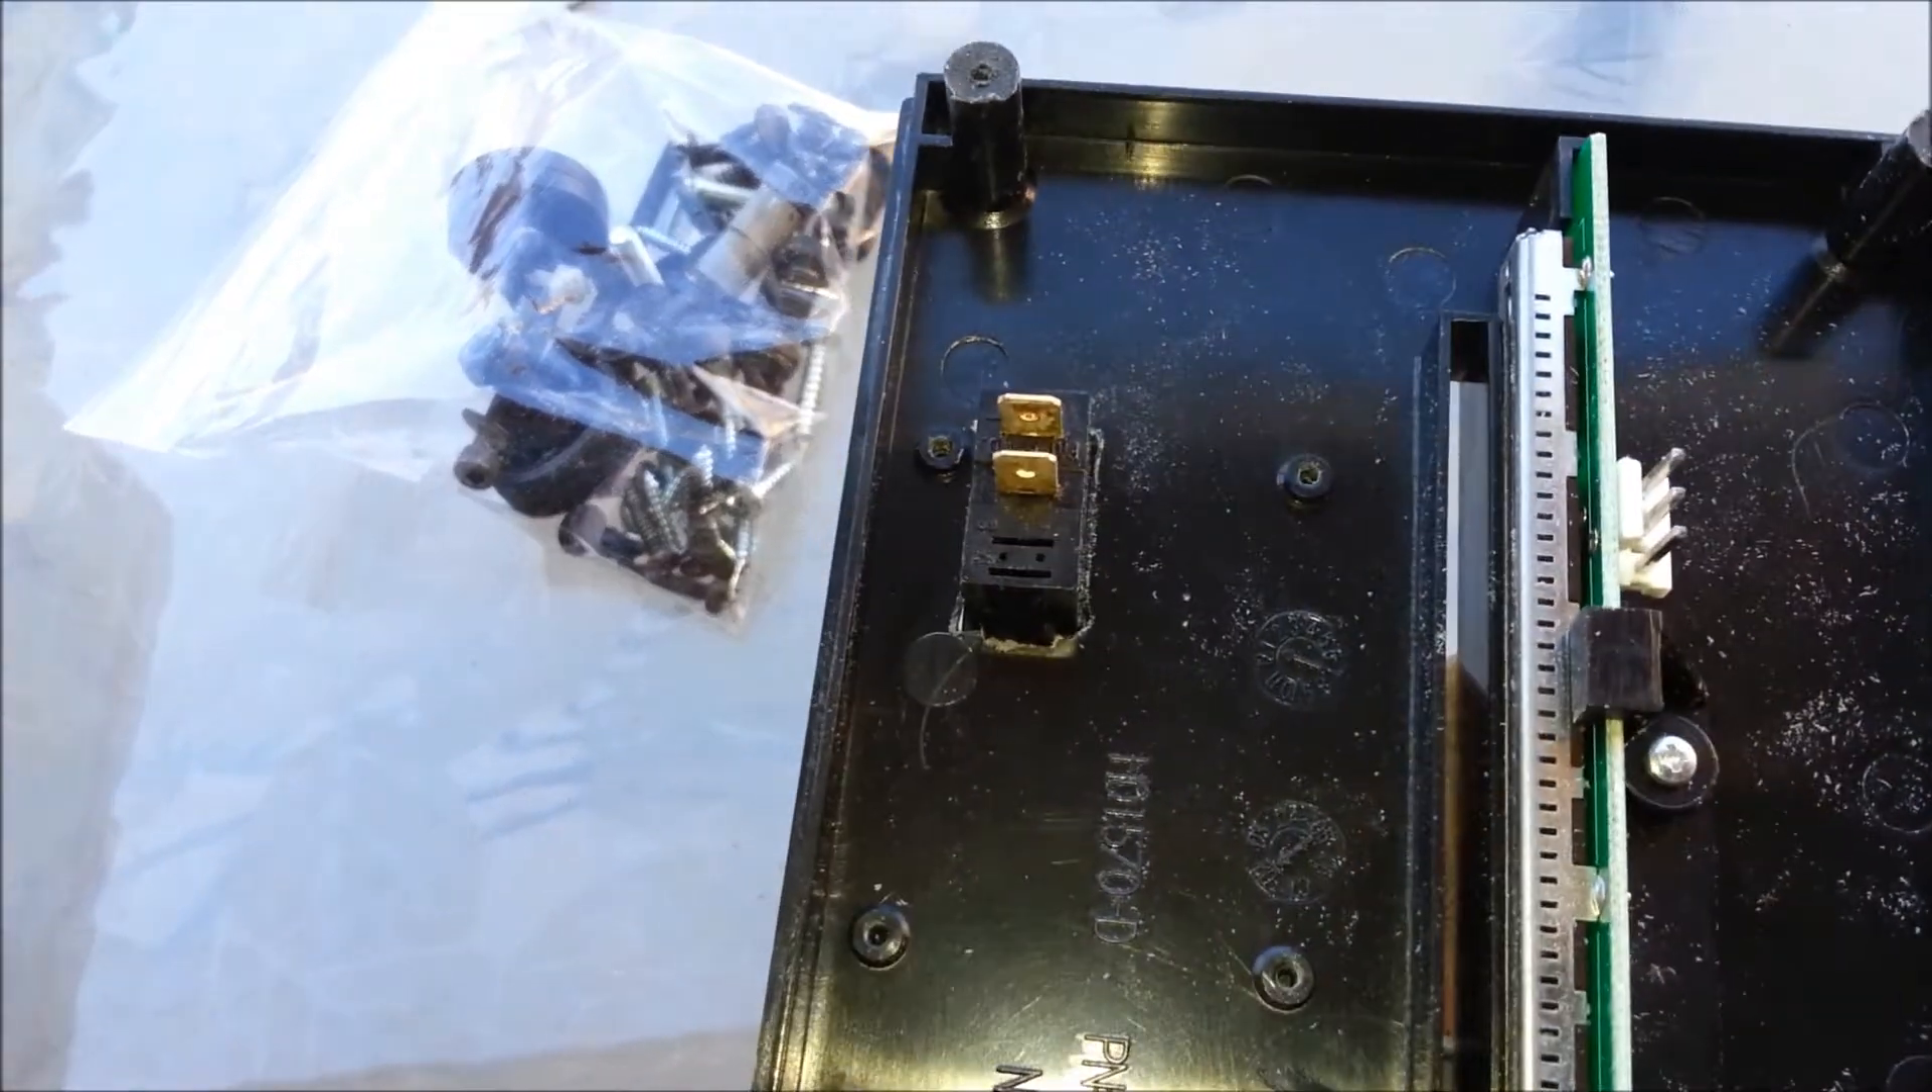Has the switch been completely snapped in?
Yes.